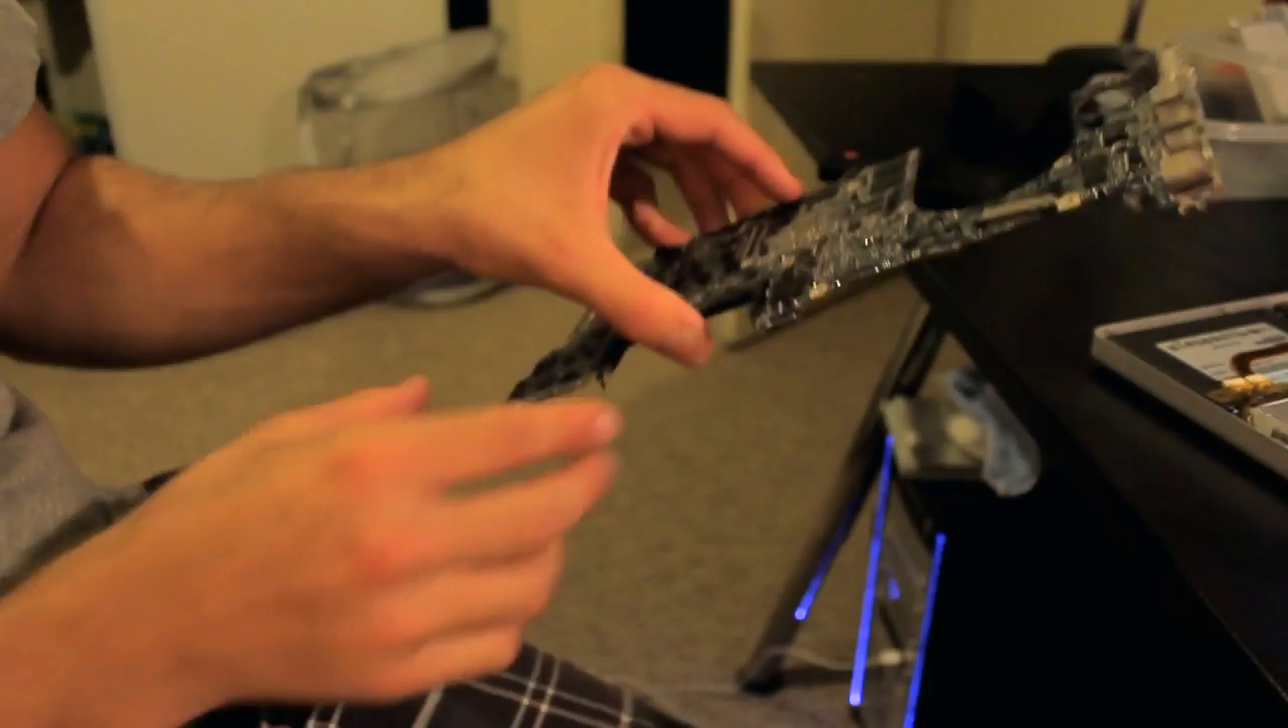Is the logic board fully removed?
Yes.